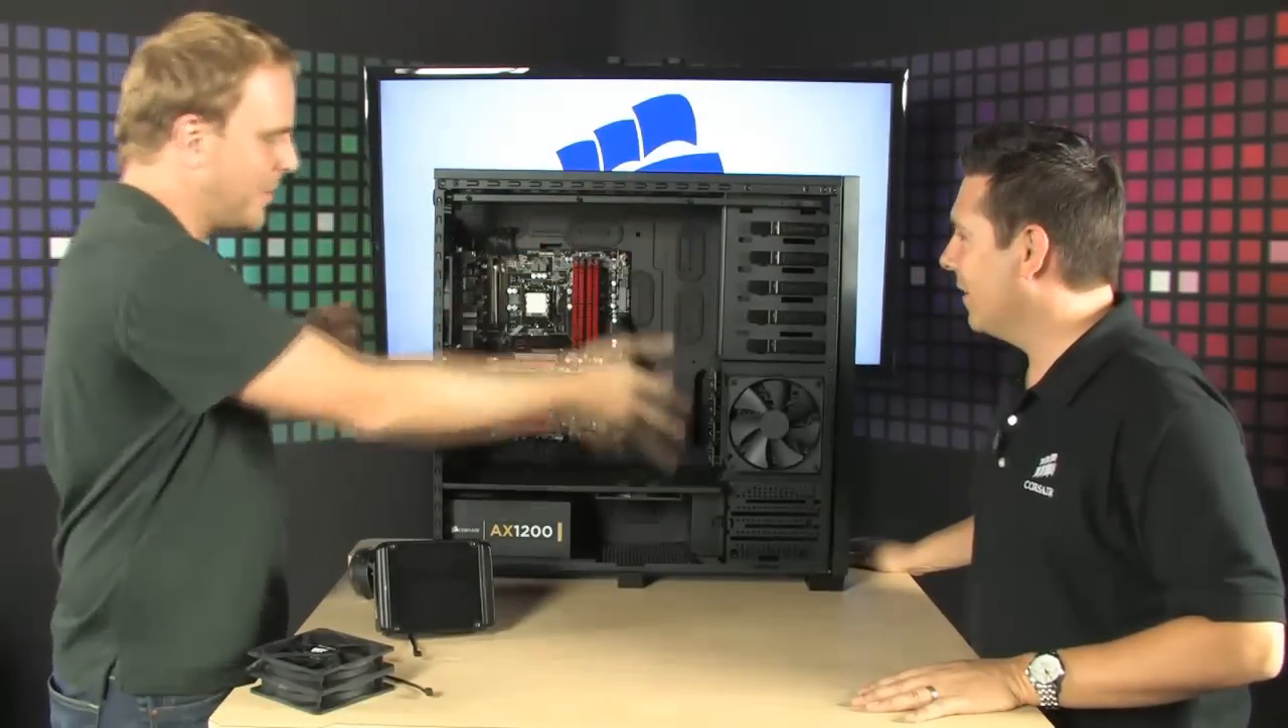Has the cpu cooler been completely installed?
No.